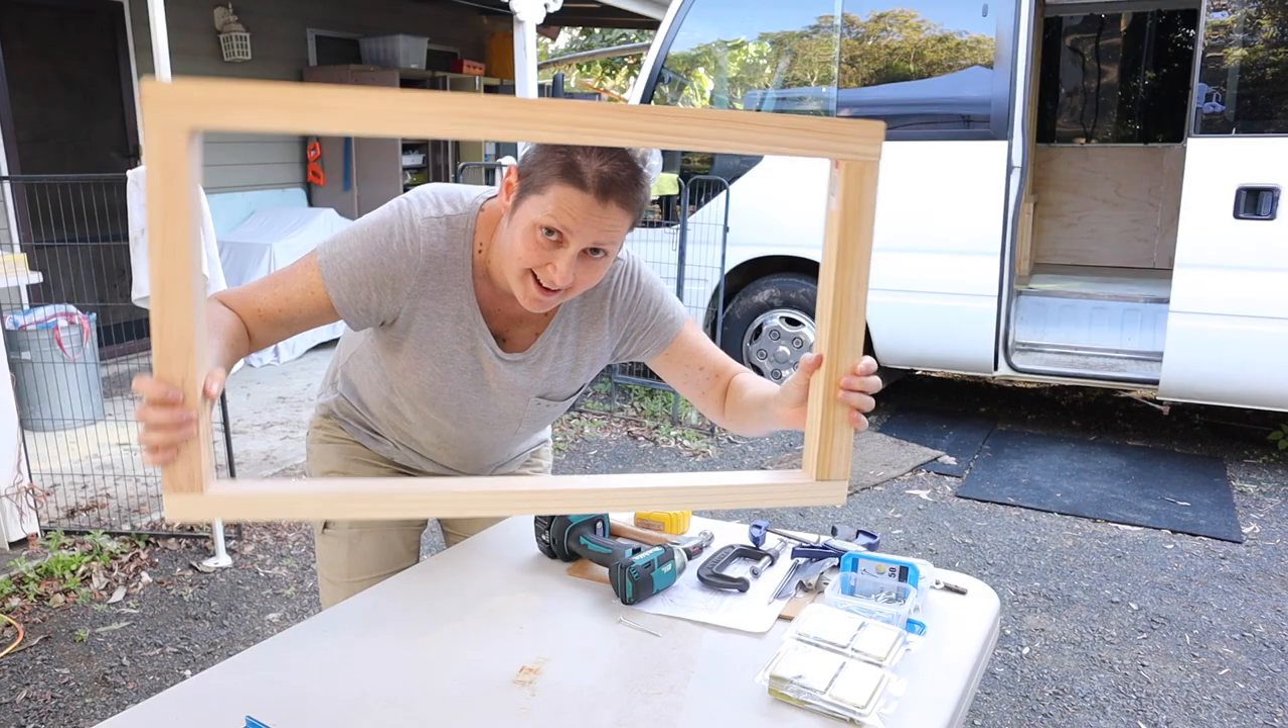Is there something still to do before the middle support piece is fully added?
Yes.